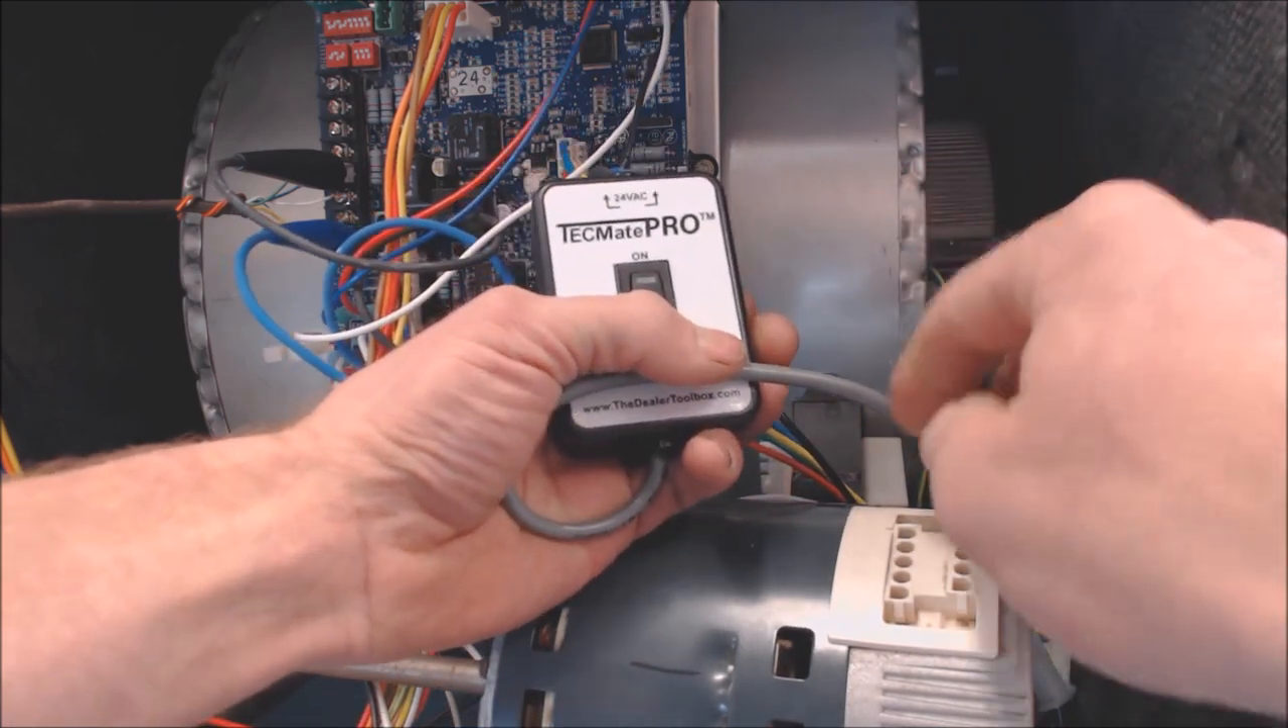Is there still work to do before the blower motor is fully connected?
Yes.